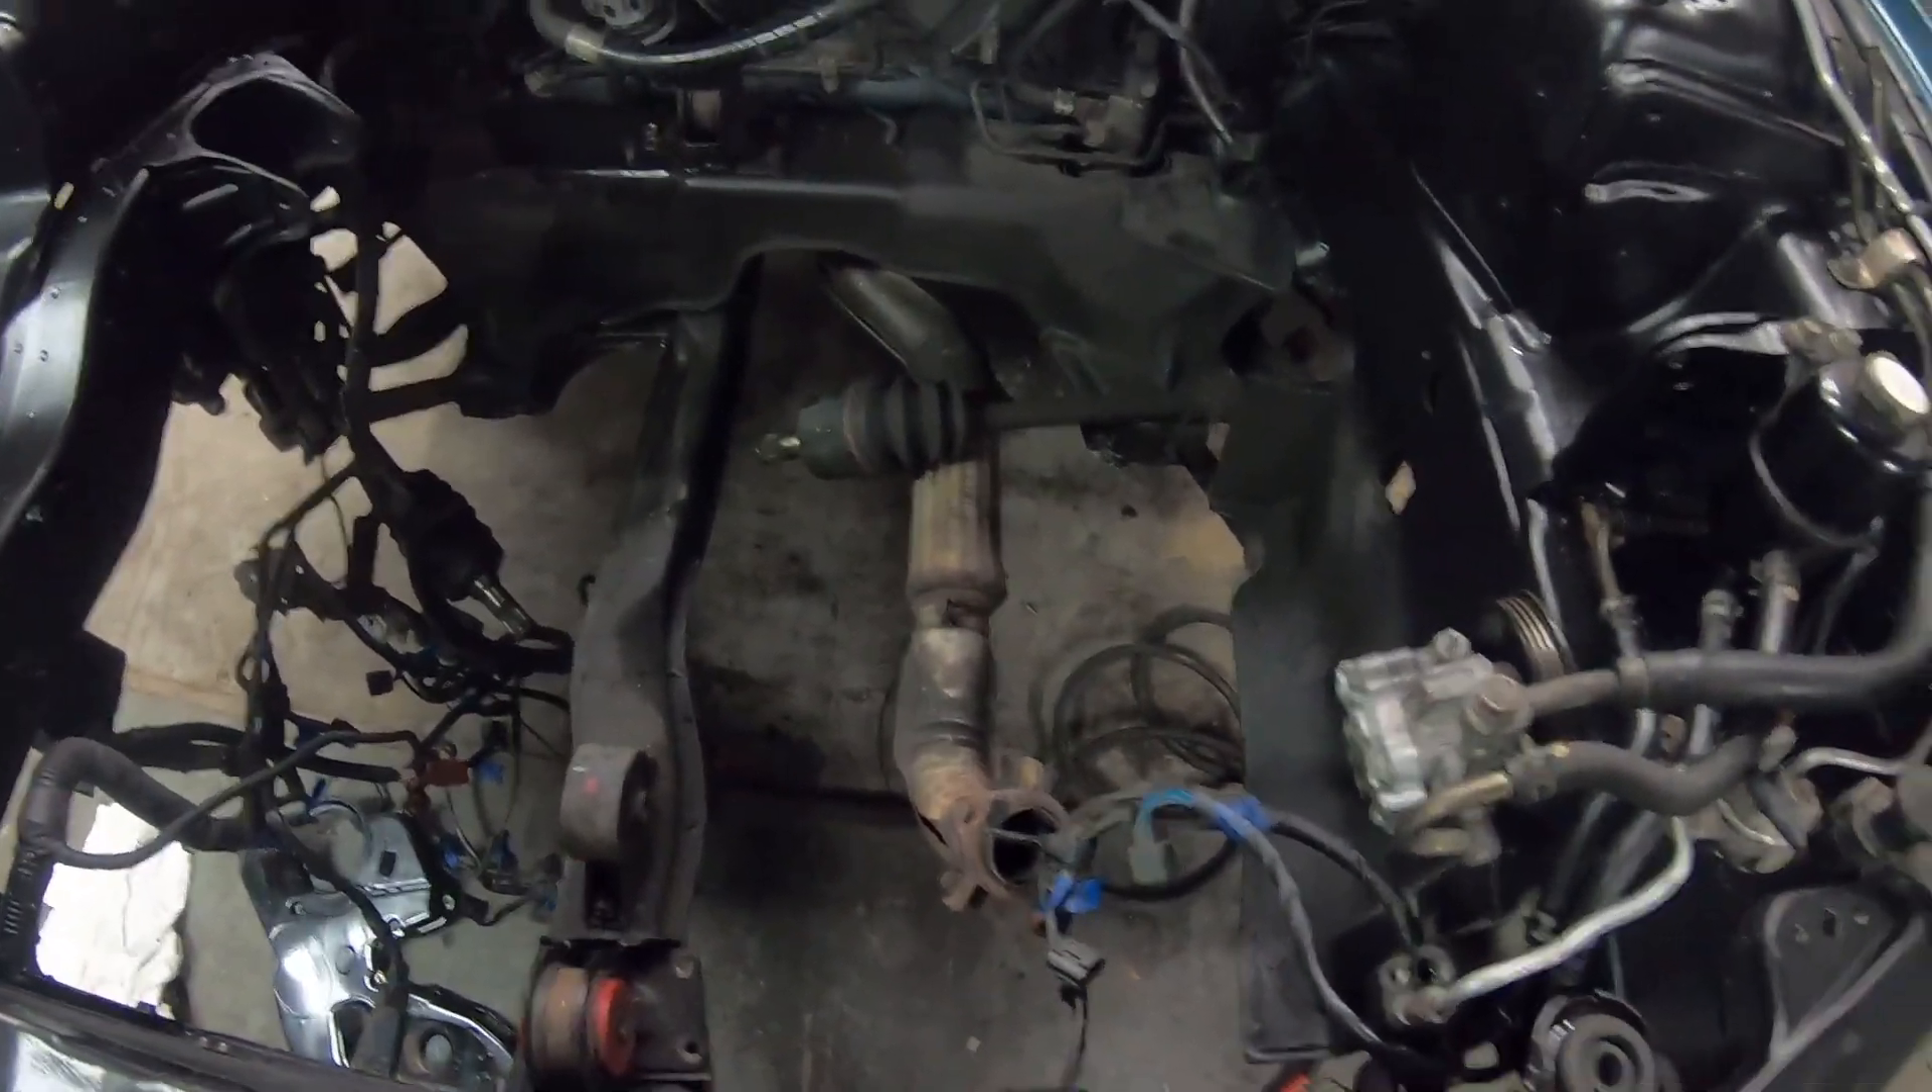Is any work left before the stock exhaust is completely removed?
Yes.